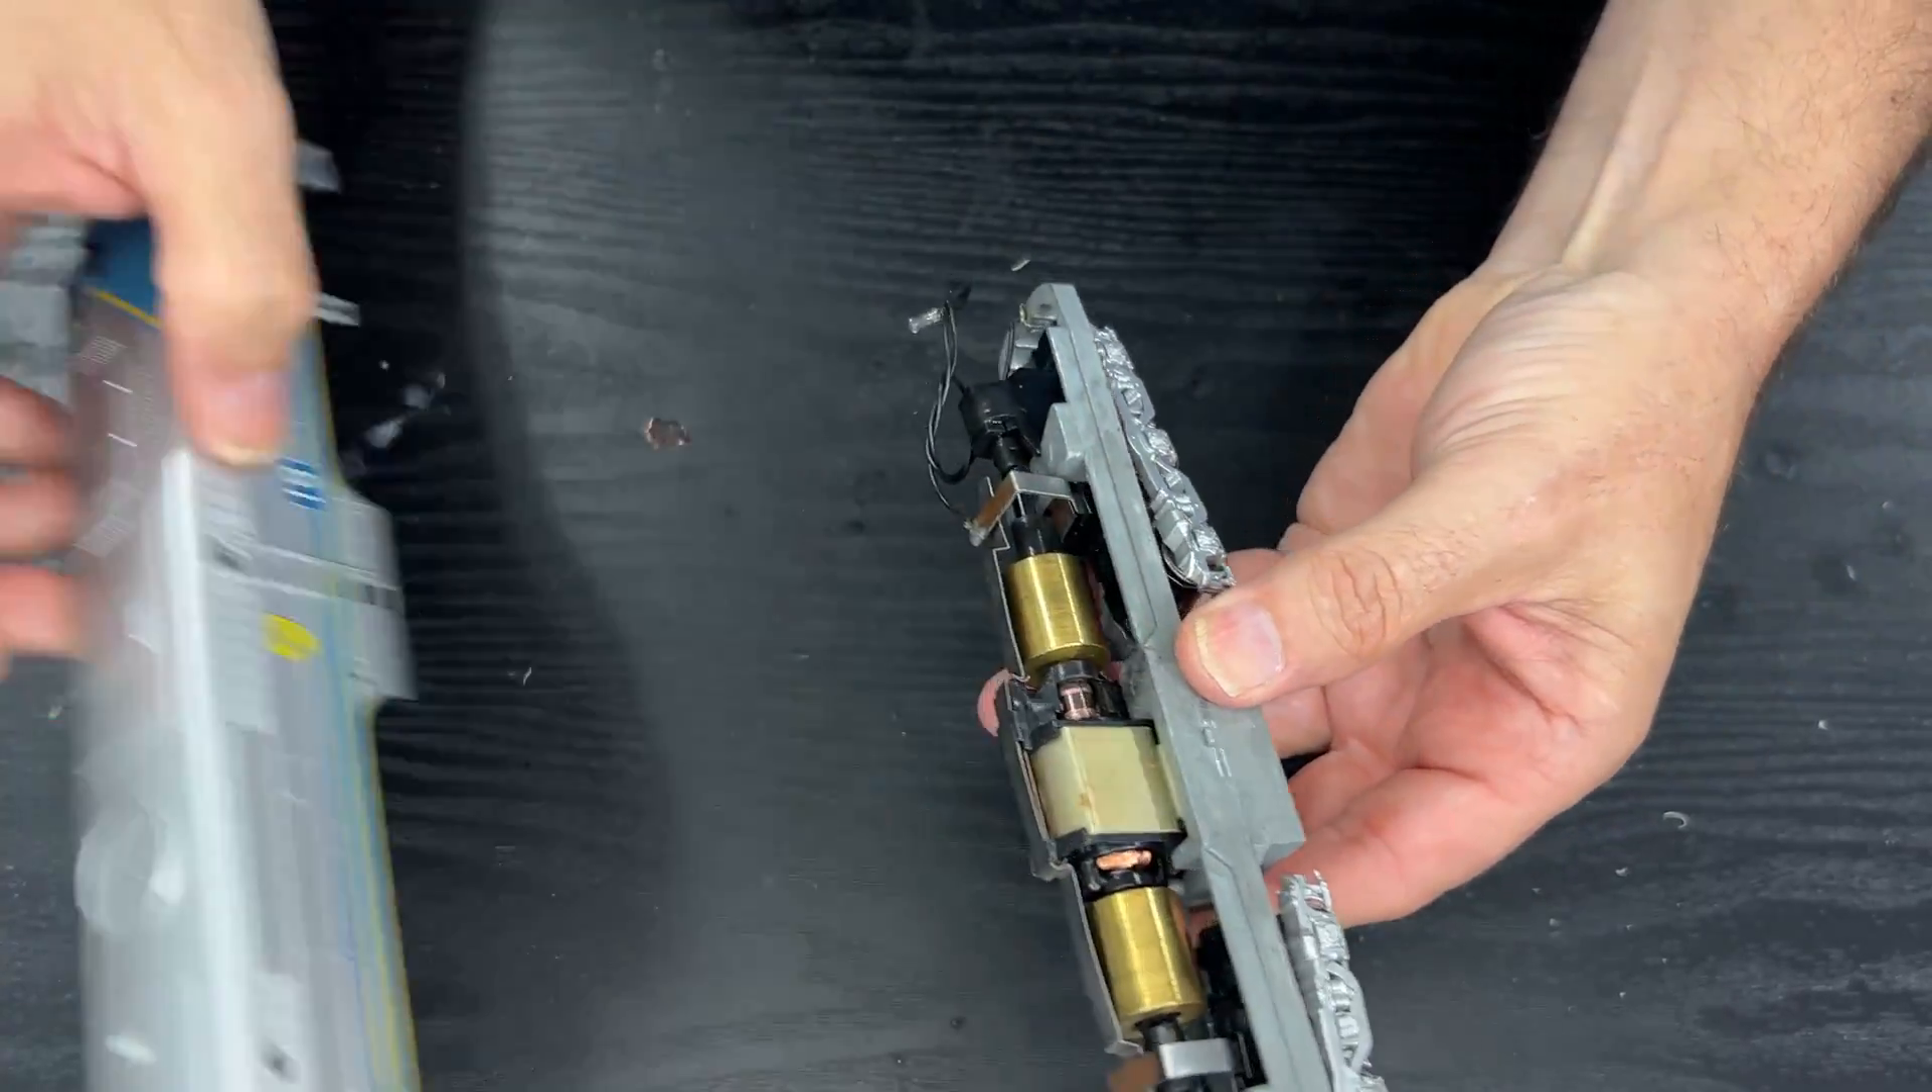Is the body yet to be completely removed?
No.